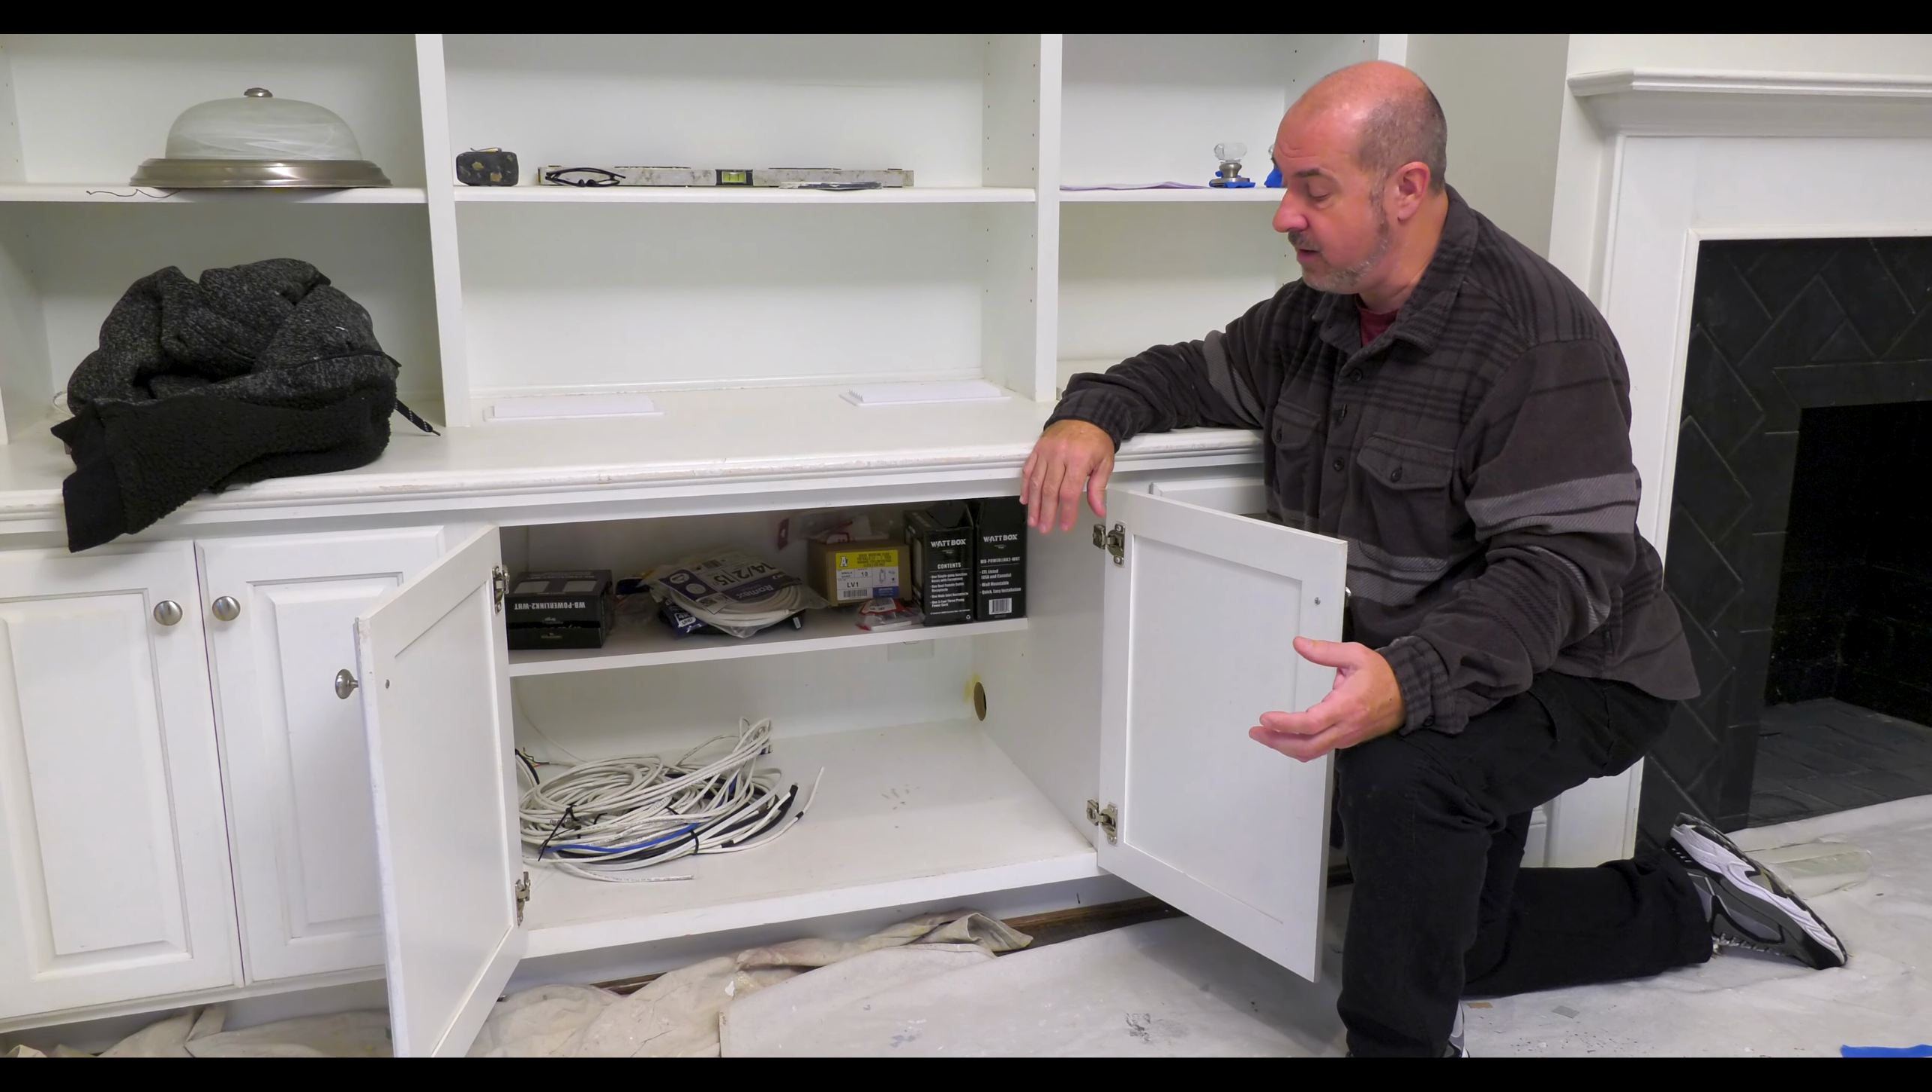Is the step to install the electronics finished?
No.